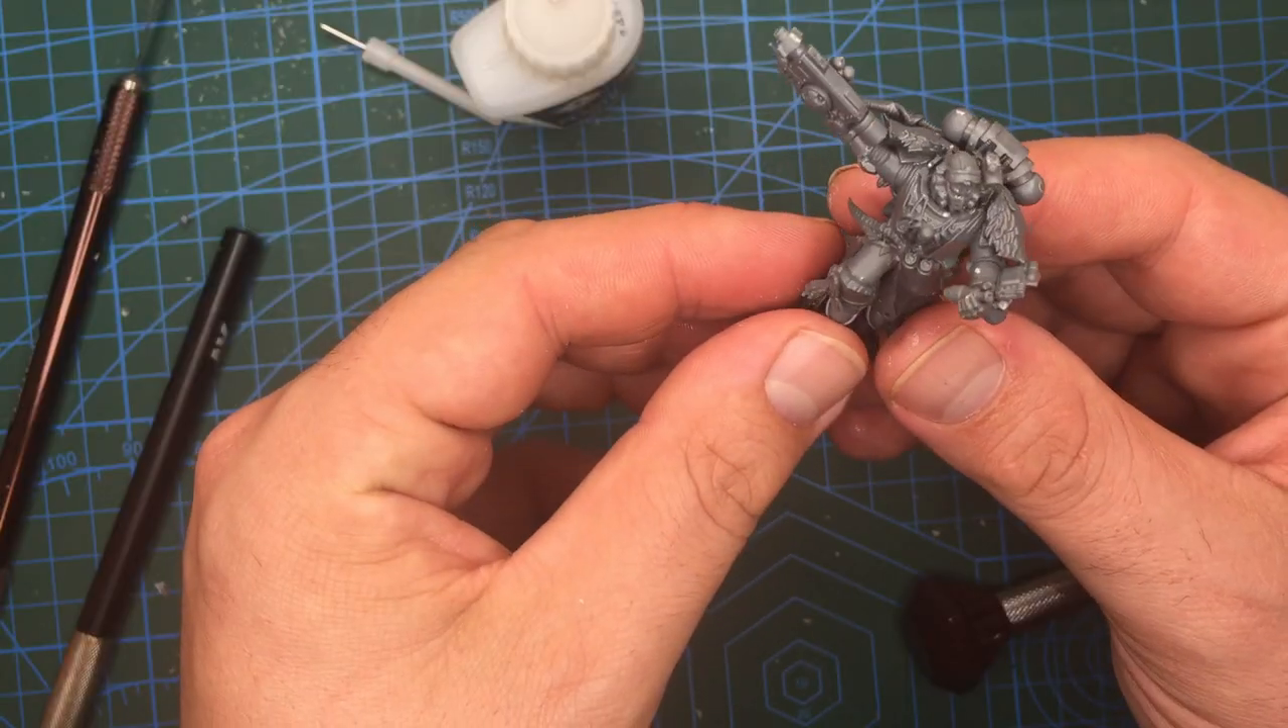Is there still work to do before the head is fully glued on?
No.